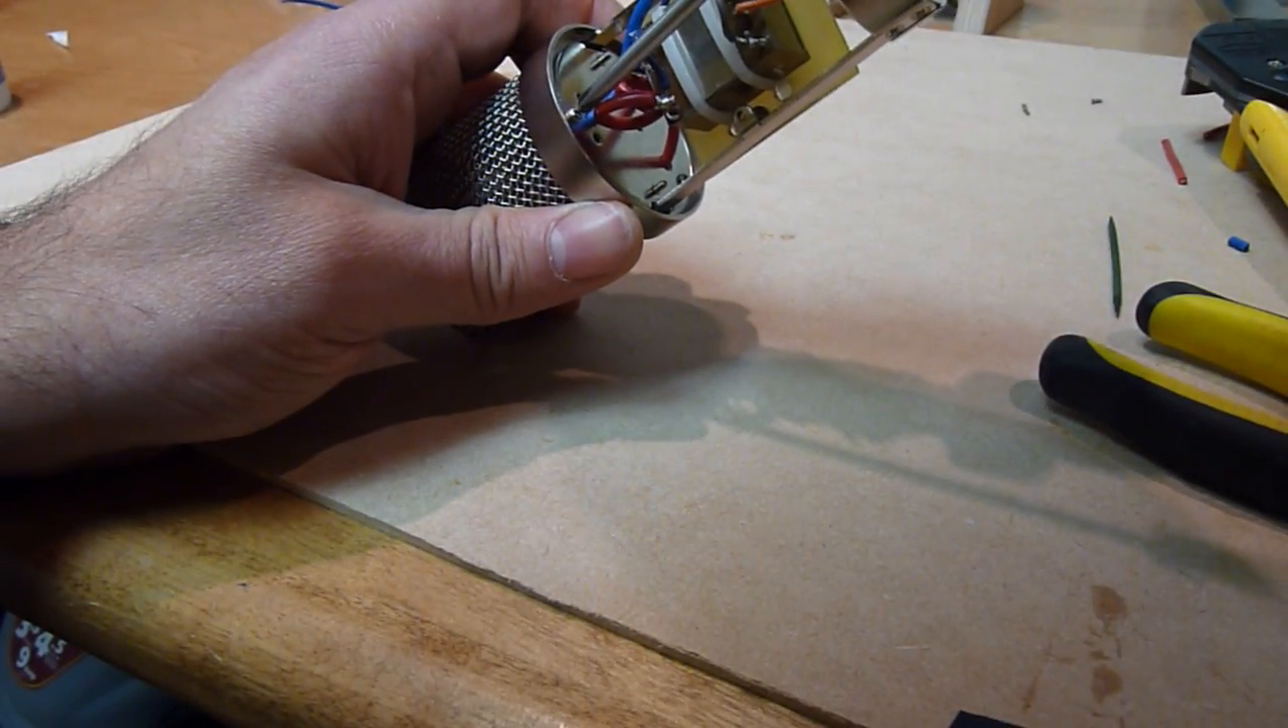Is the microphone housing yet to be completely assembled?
Yes.